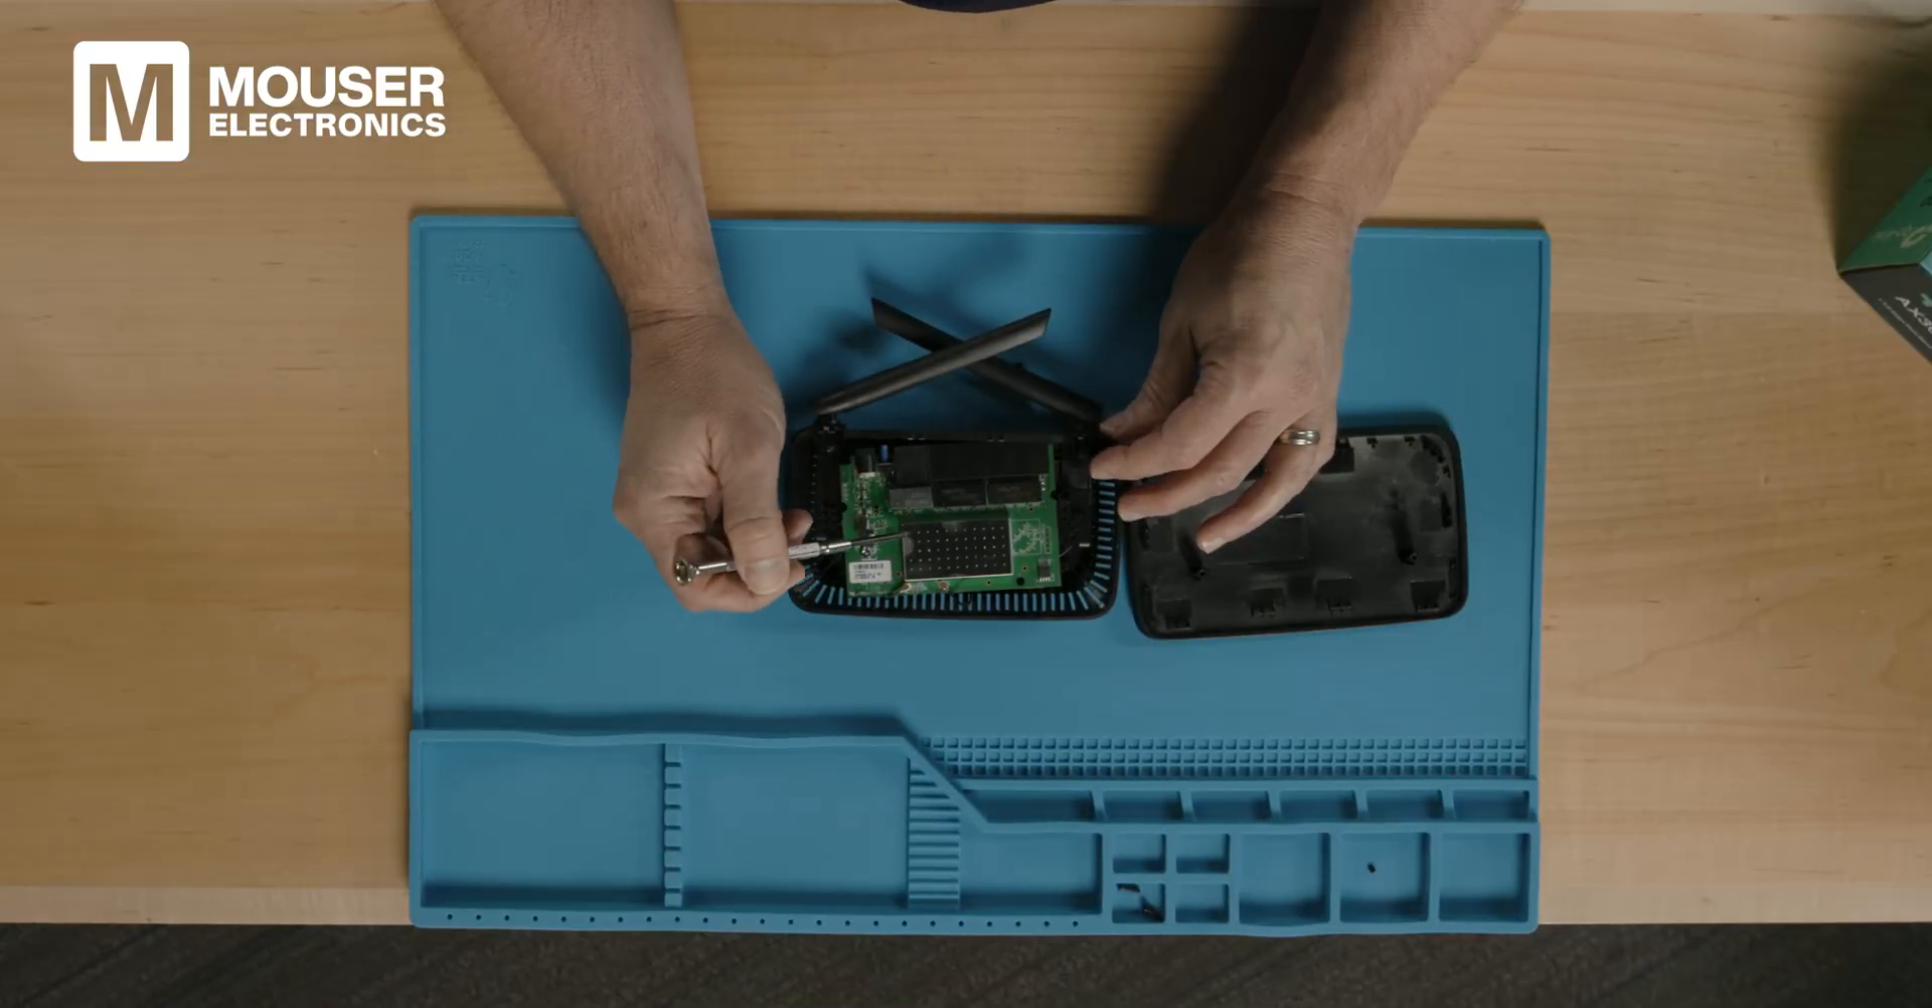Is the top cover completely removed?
Yes.